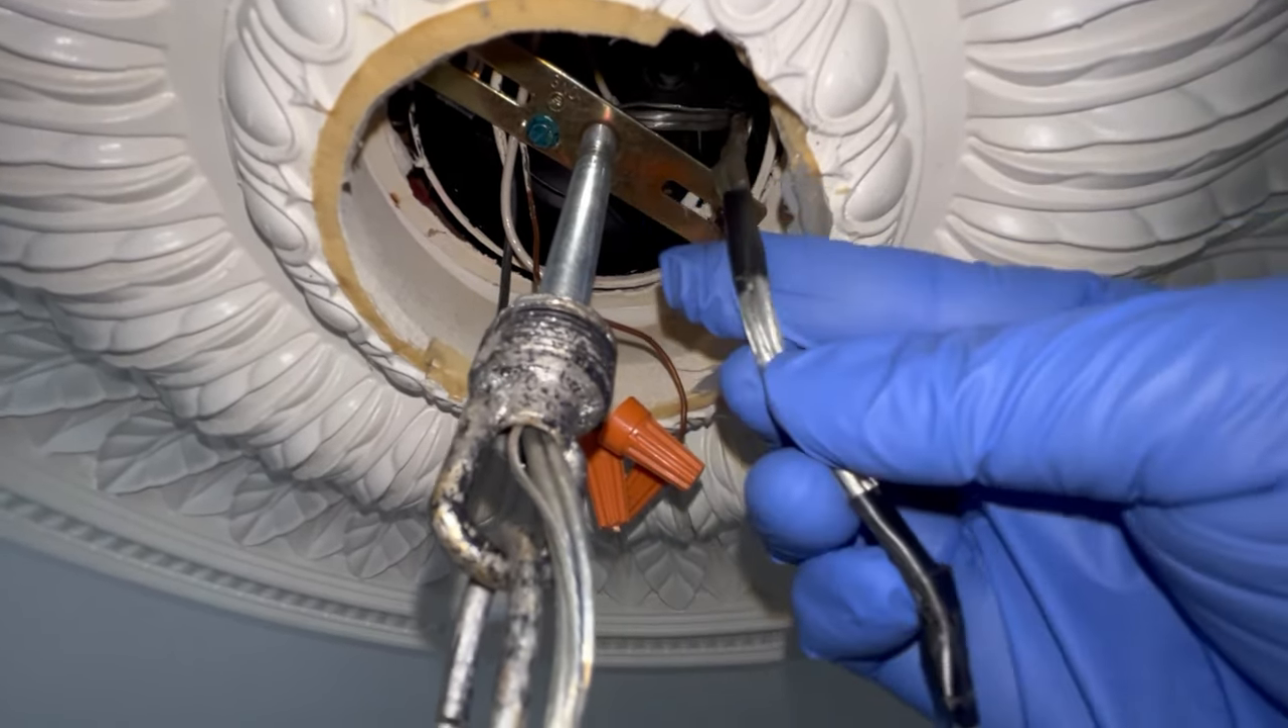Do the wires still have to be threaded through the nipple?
No.